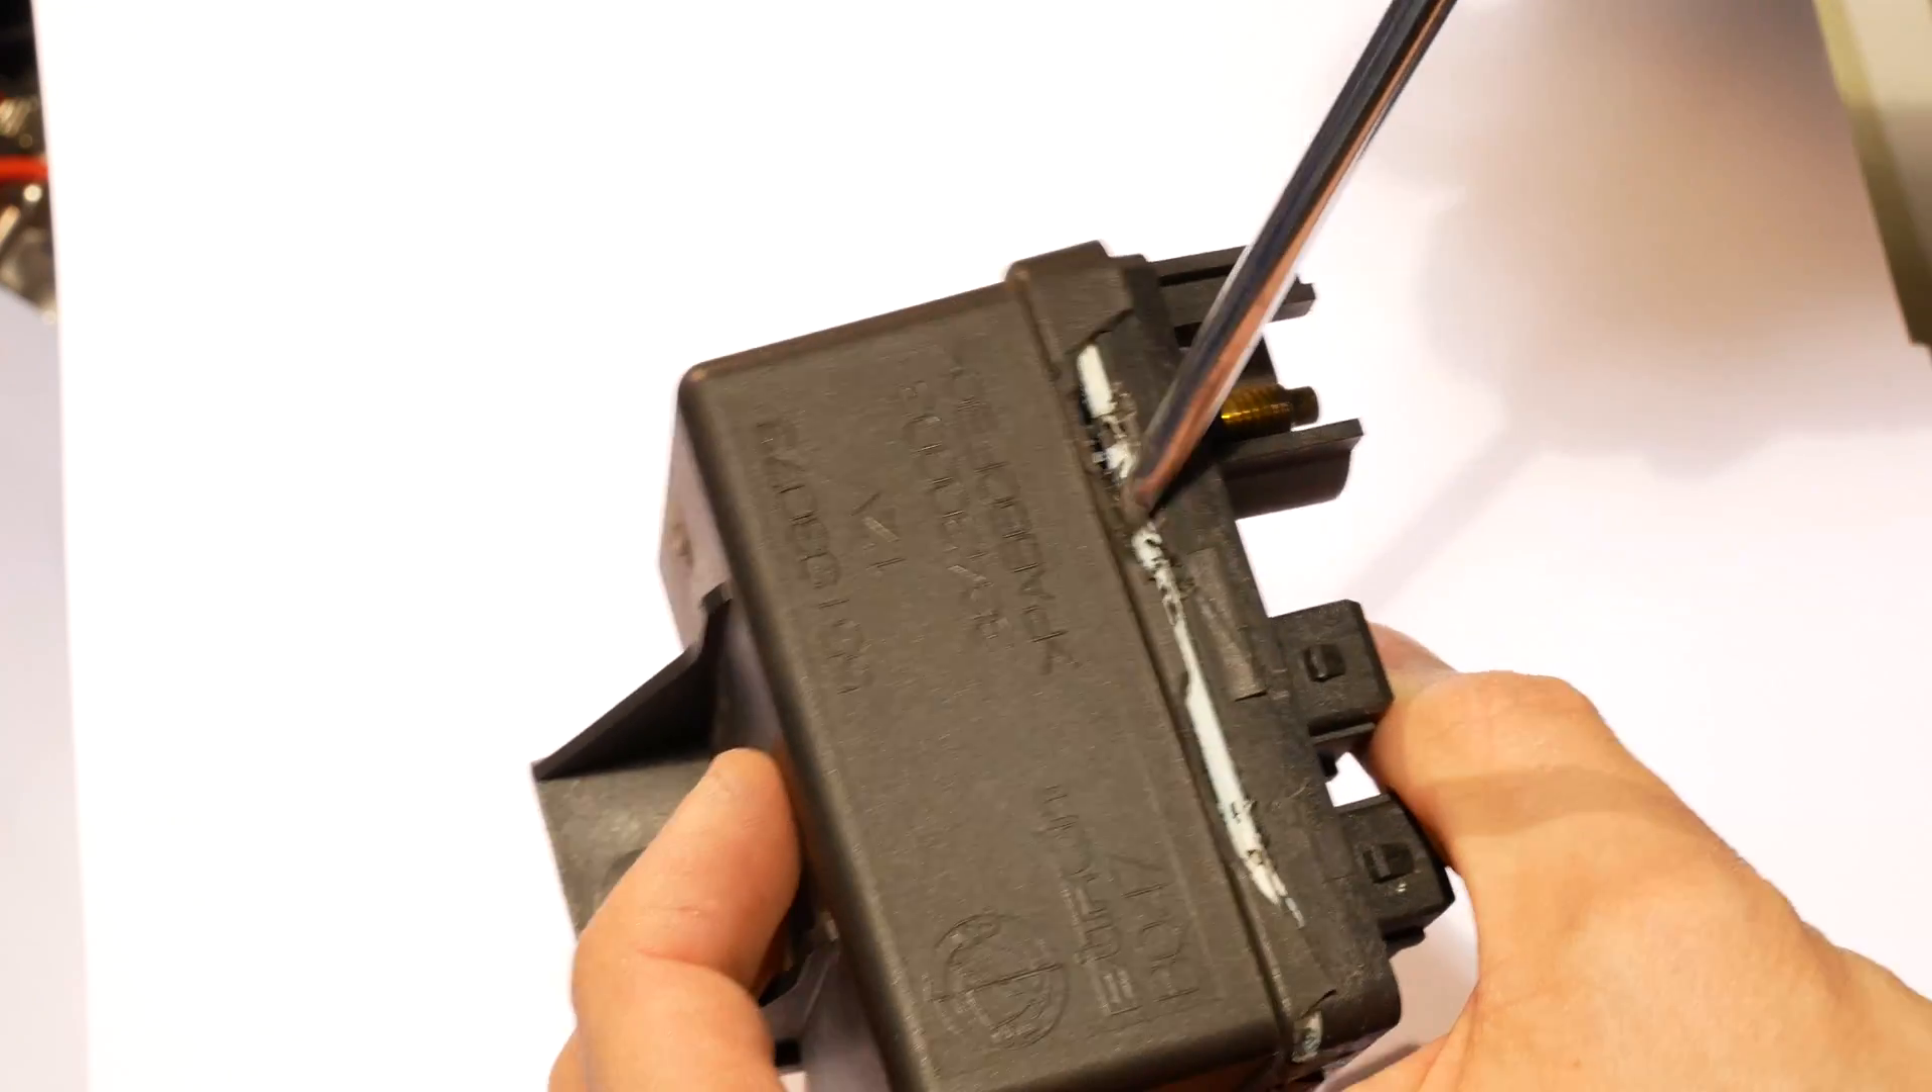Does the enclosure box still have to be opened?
Yes.